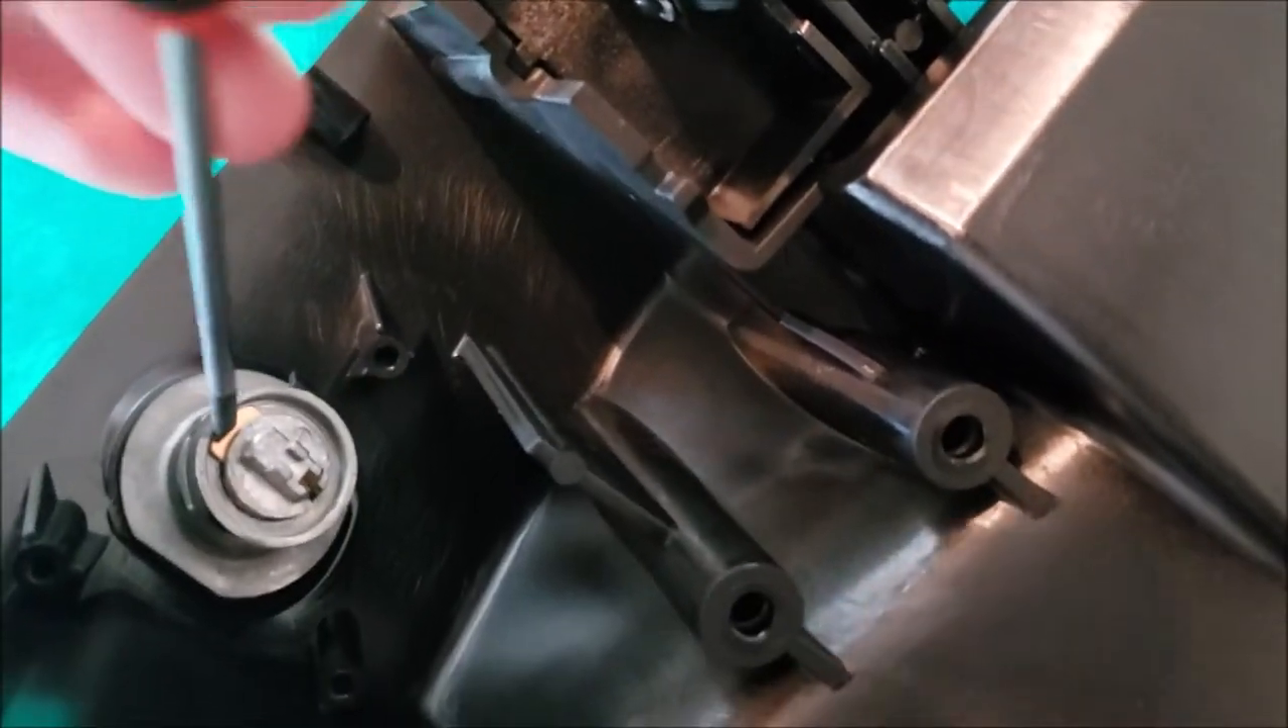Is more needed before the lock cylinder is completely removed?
Yes.